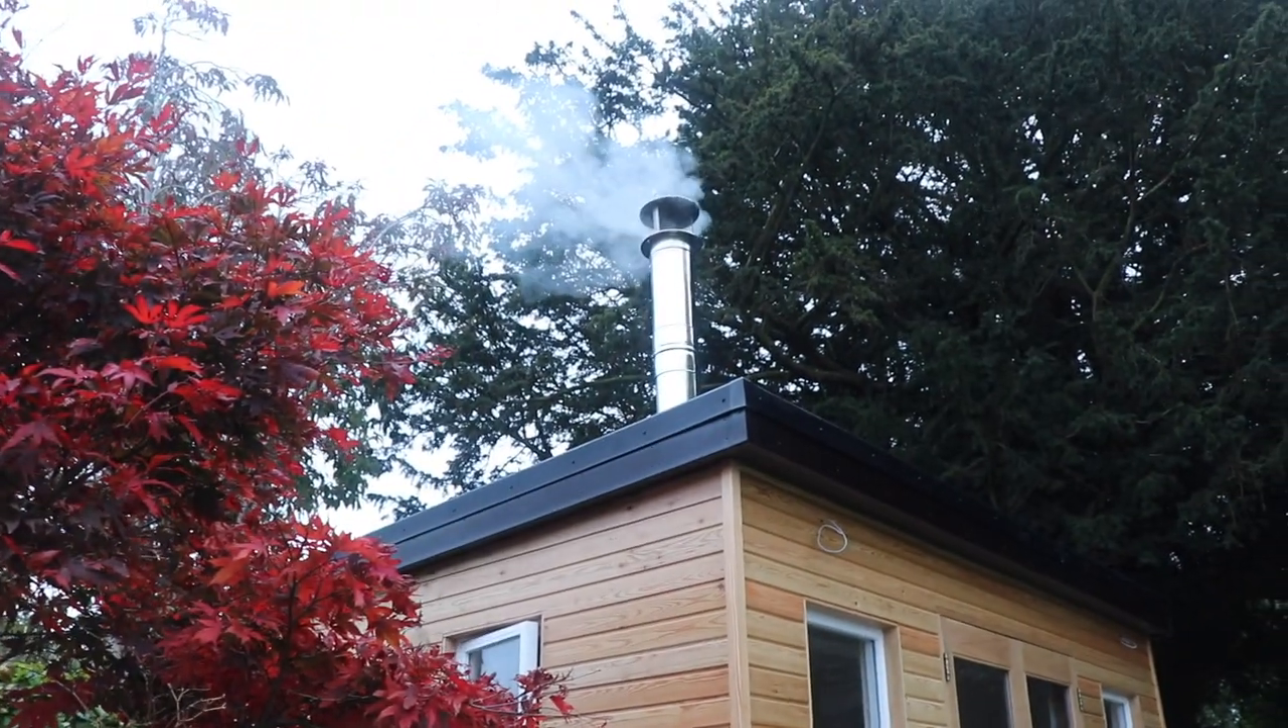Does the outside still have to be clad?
No.